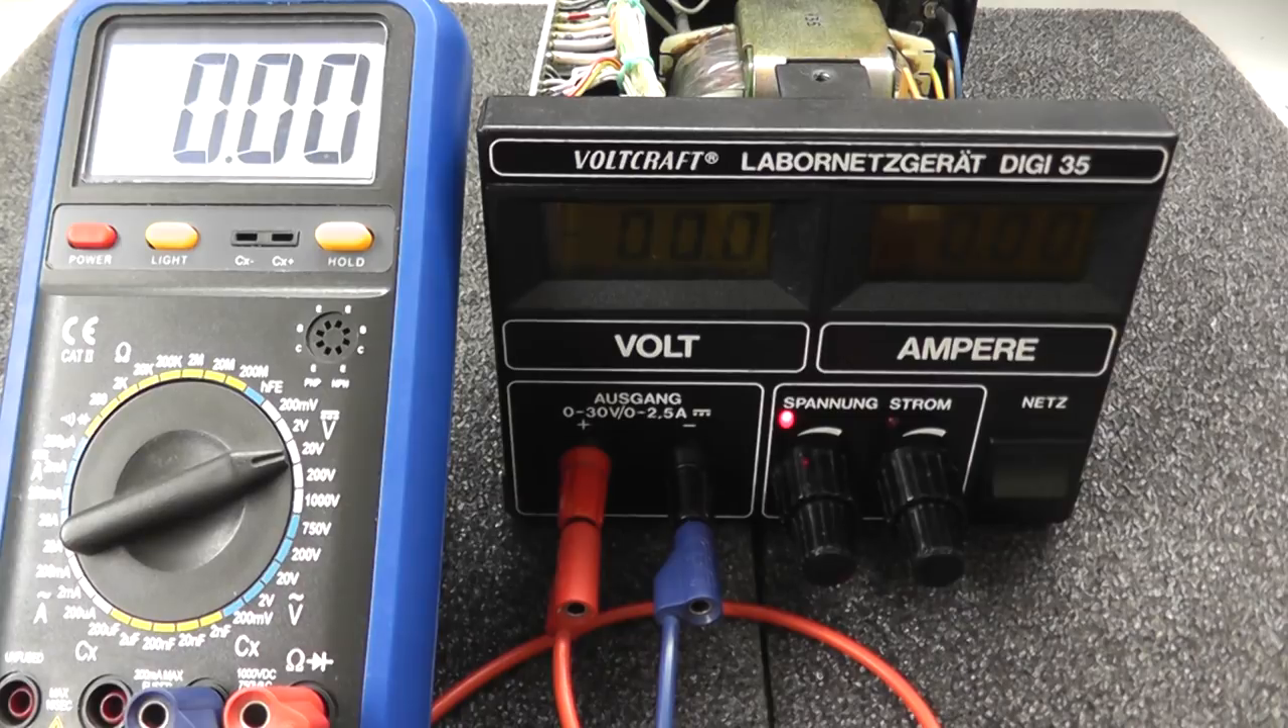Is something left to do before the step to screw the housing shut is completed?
Yes.